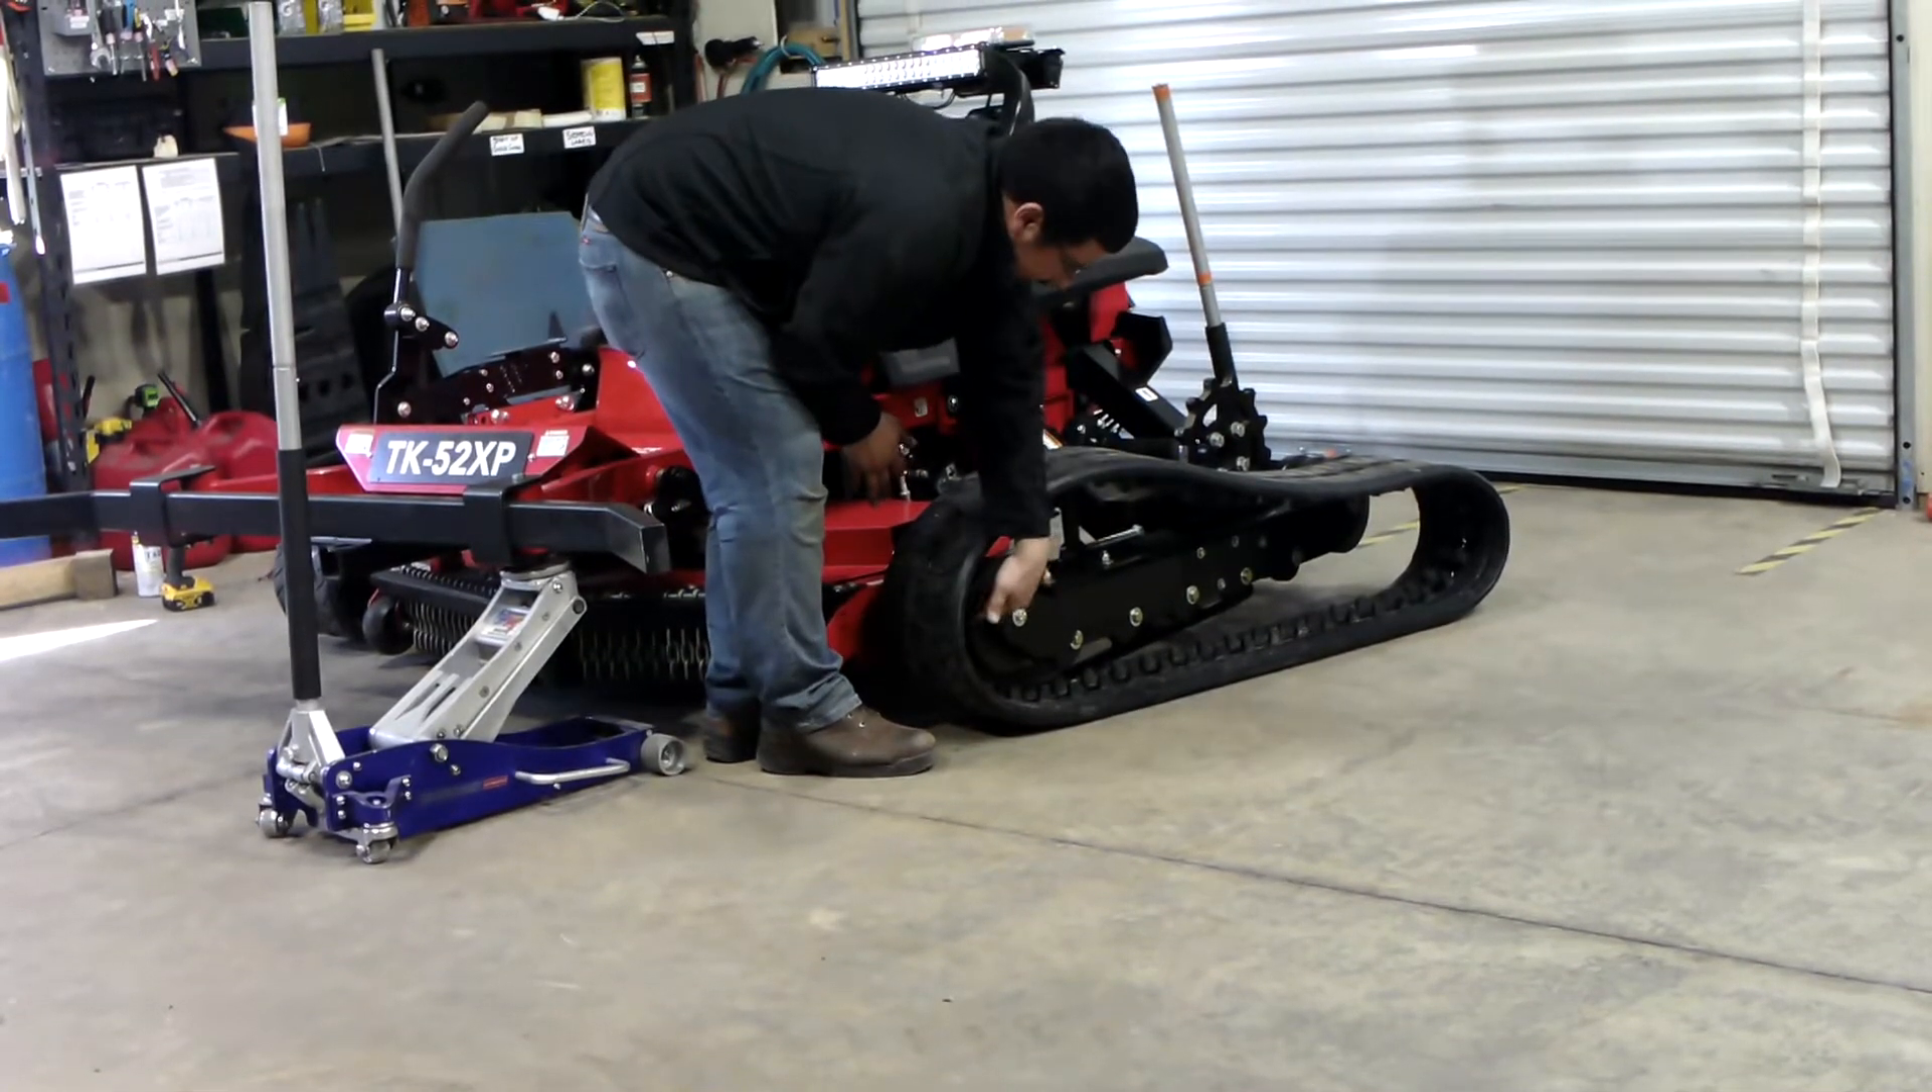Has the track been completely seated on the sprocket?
No.